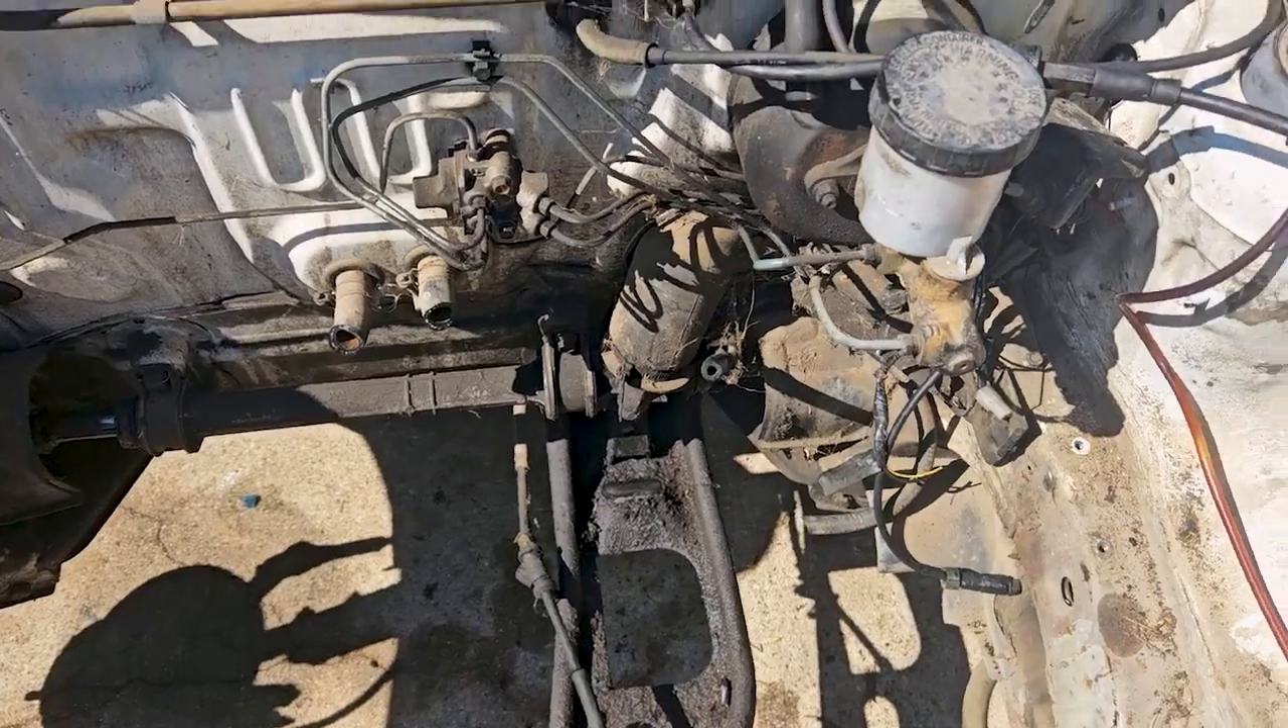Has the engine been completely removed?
Yes.